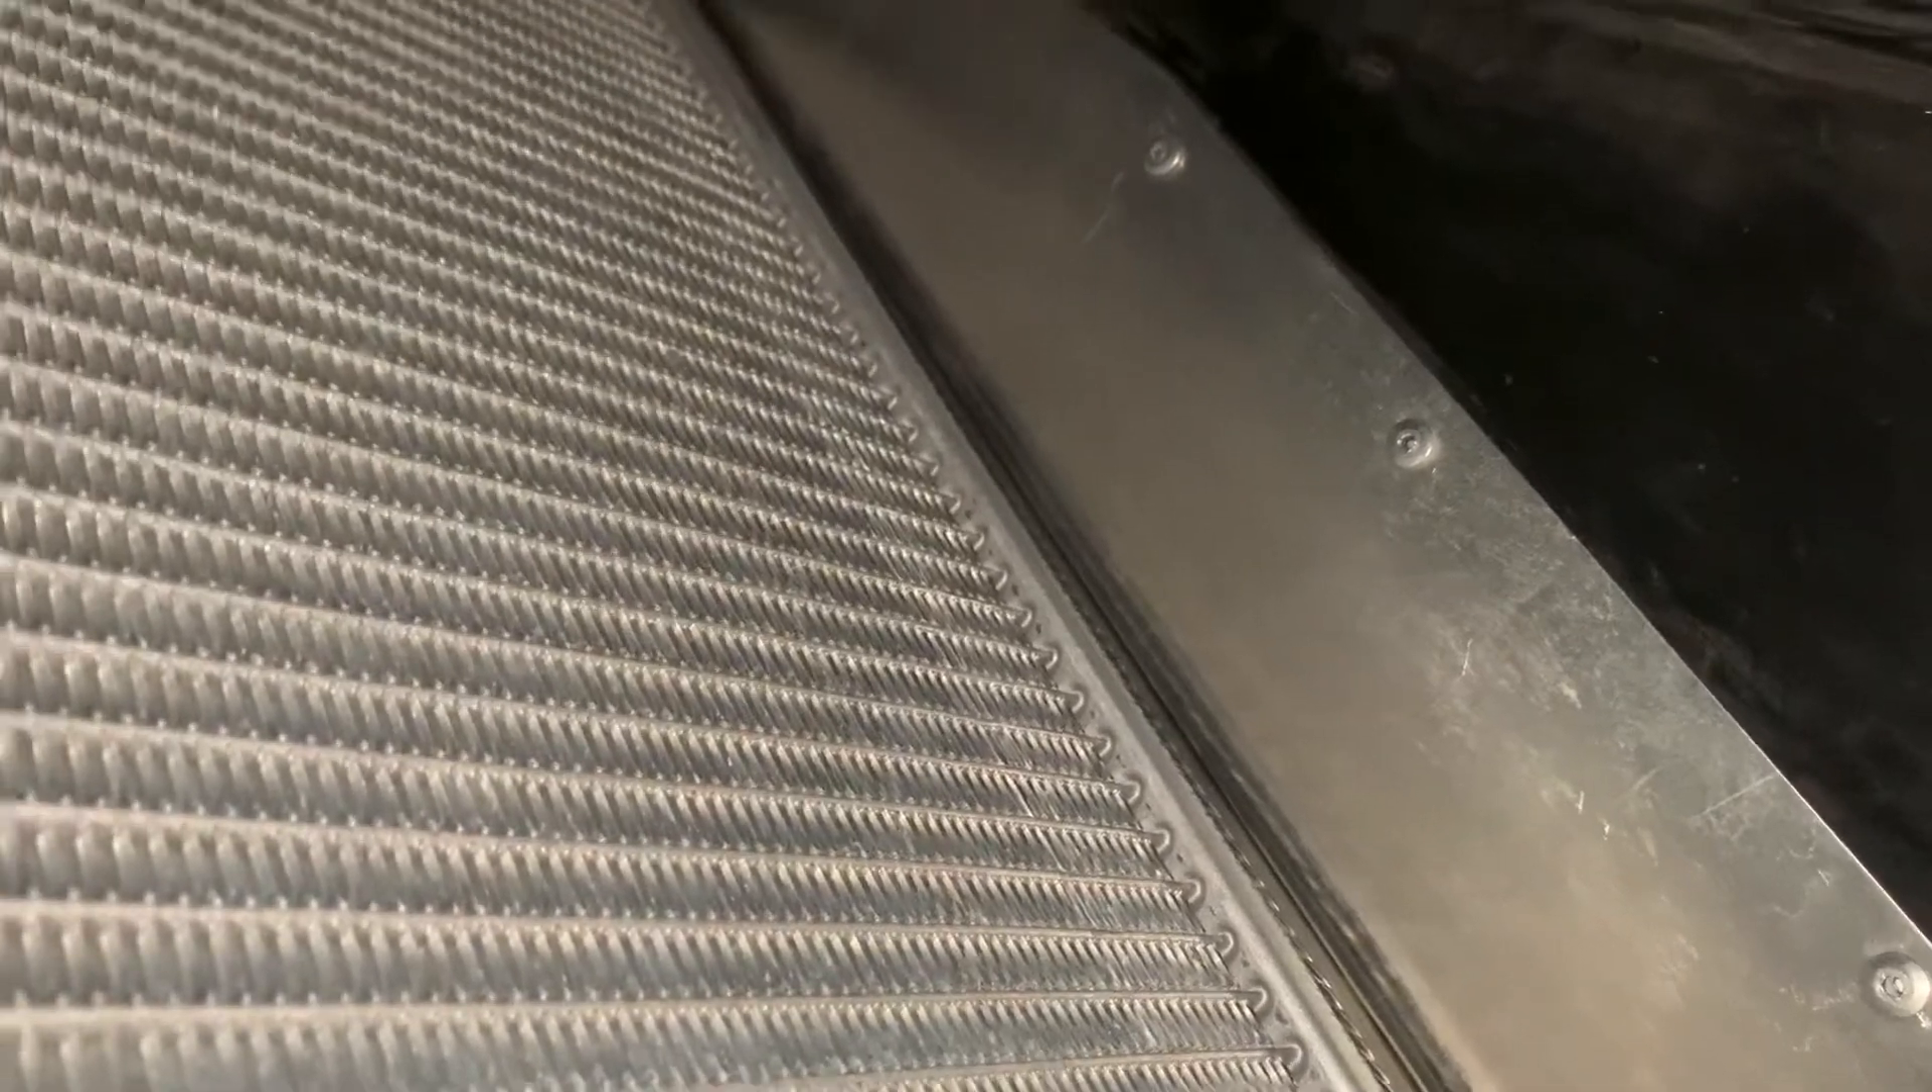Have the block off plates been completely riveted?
Yes.